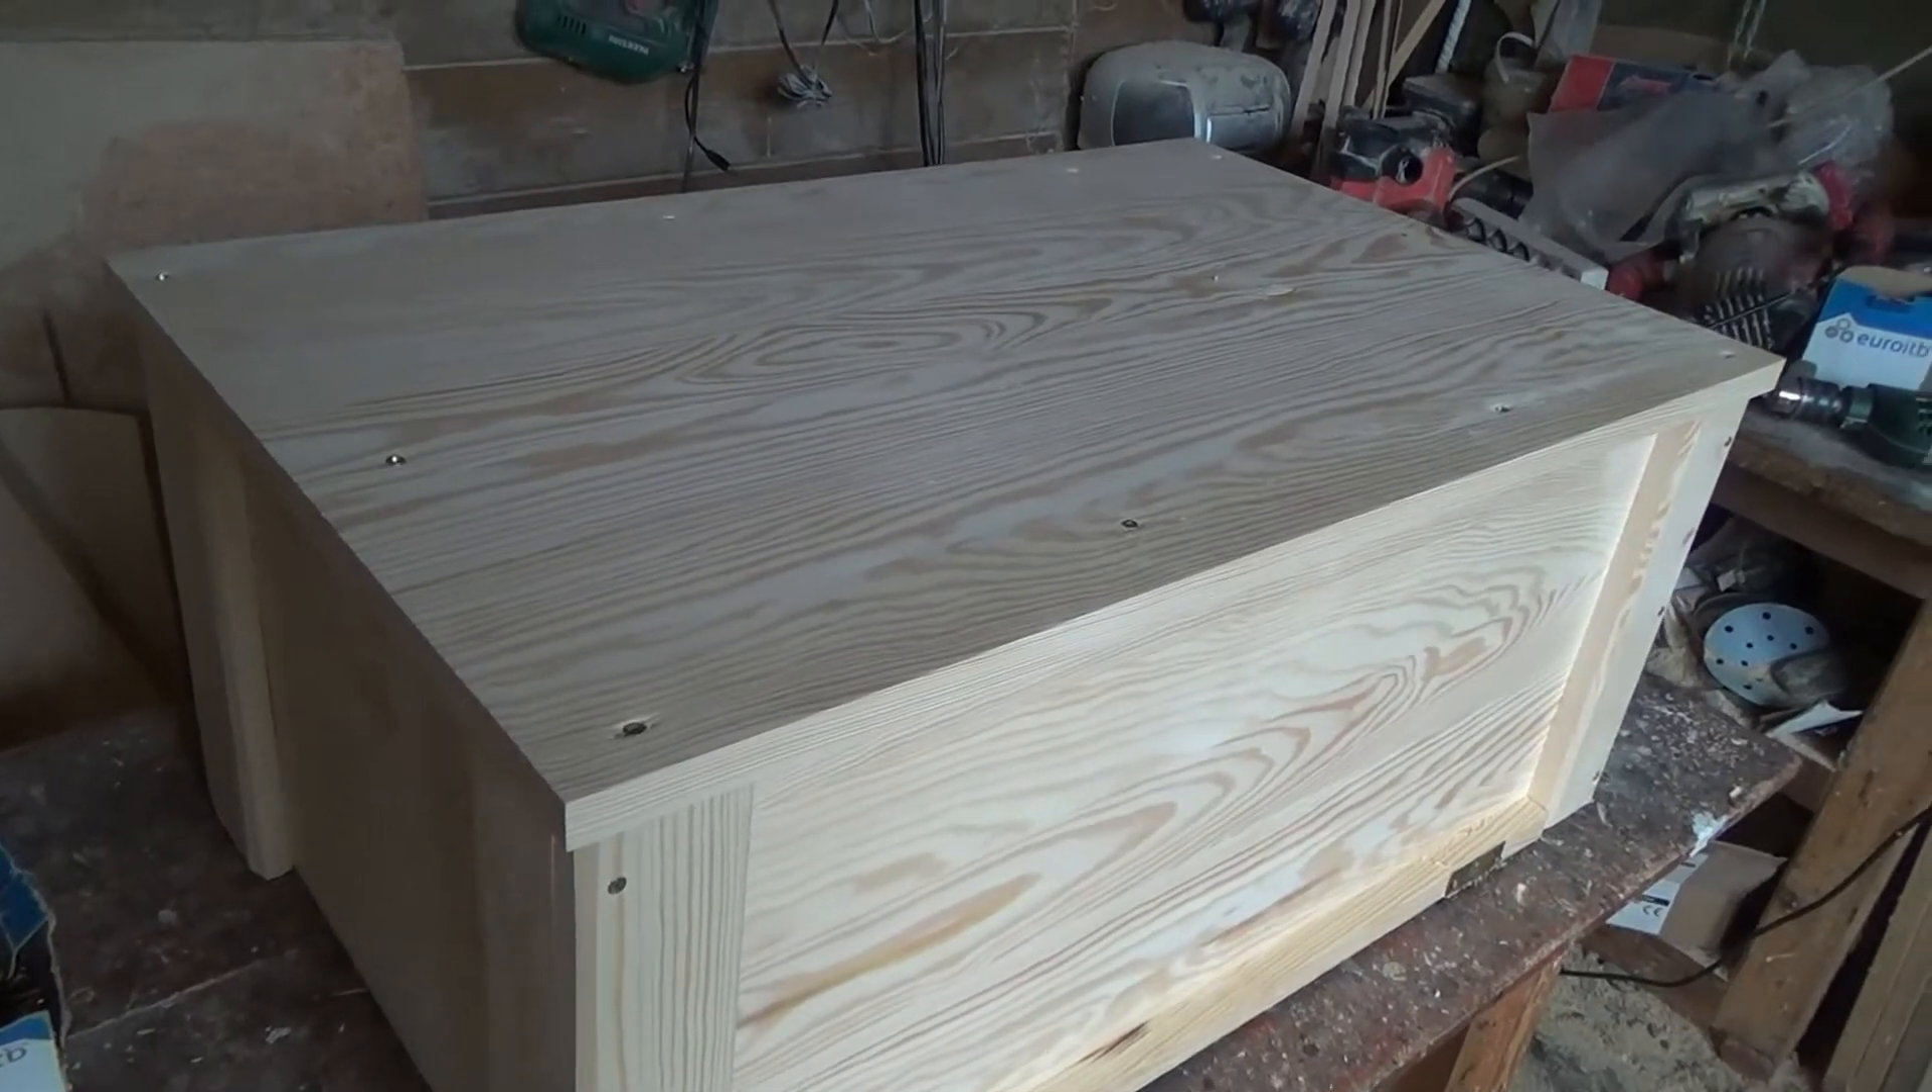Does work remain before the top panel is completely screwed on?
No.